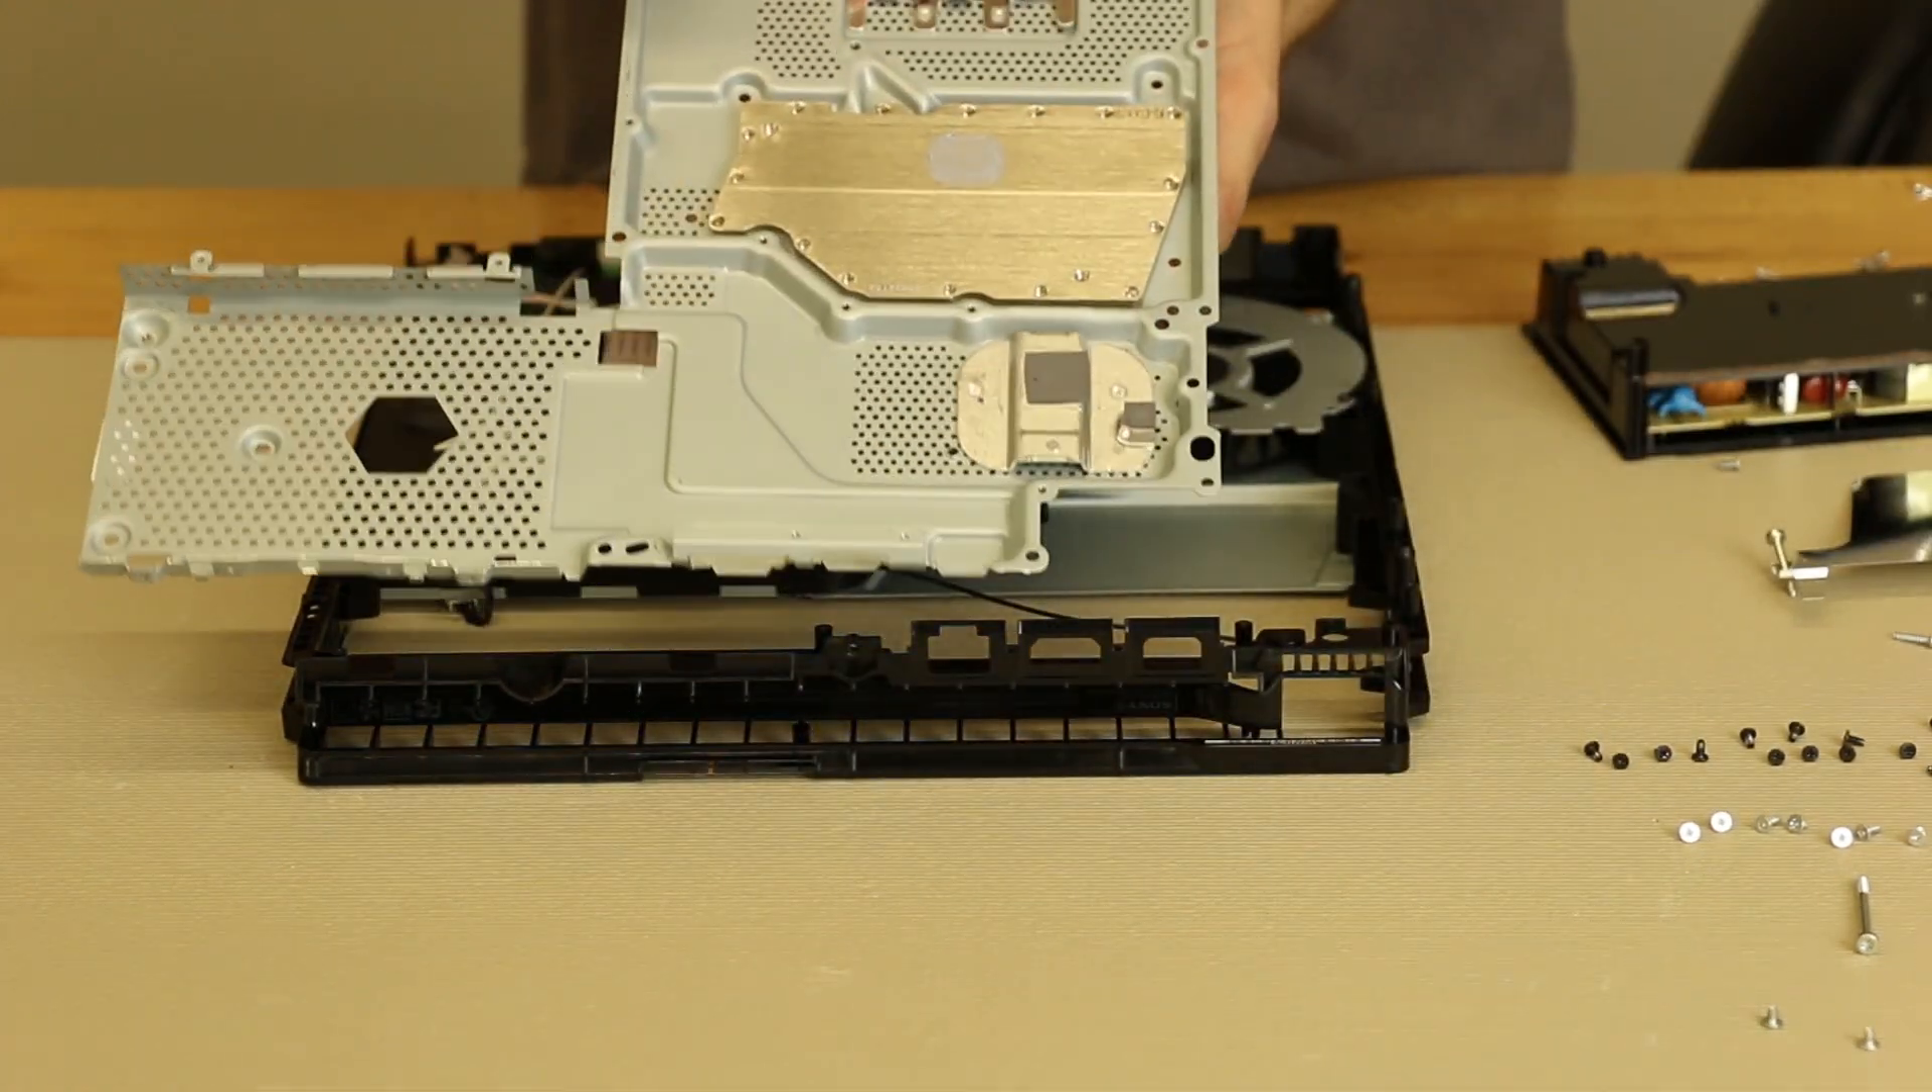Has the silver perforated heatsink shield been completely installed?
No.